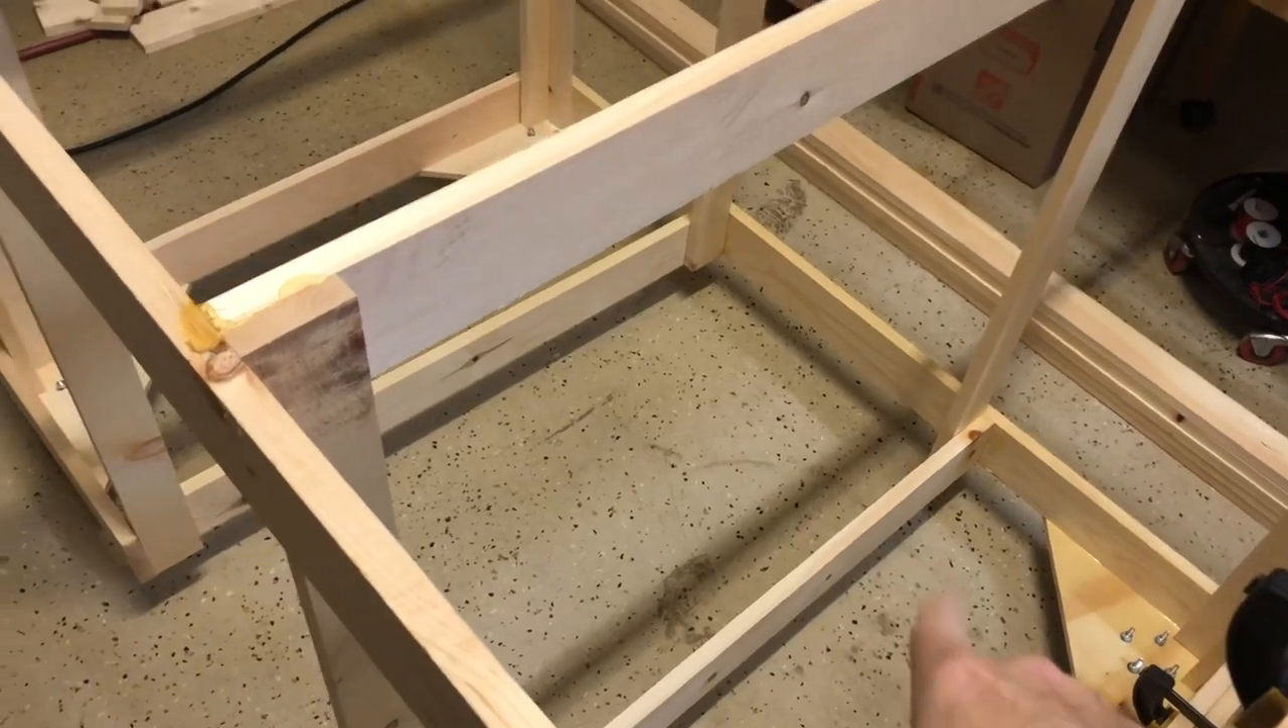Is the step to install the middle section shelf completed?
No.